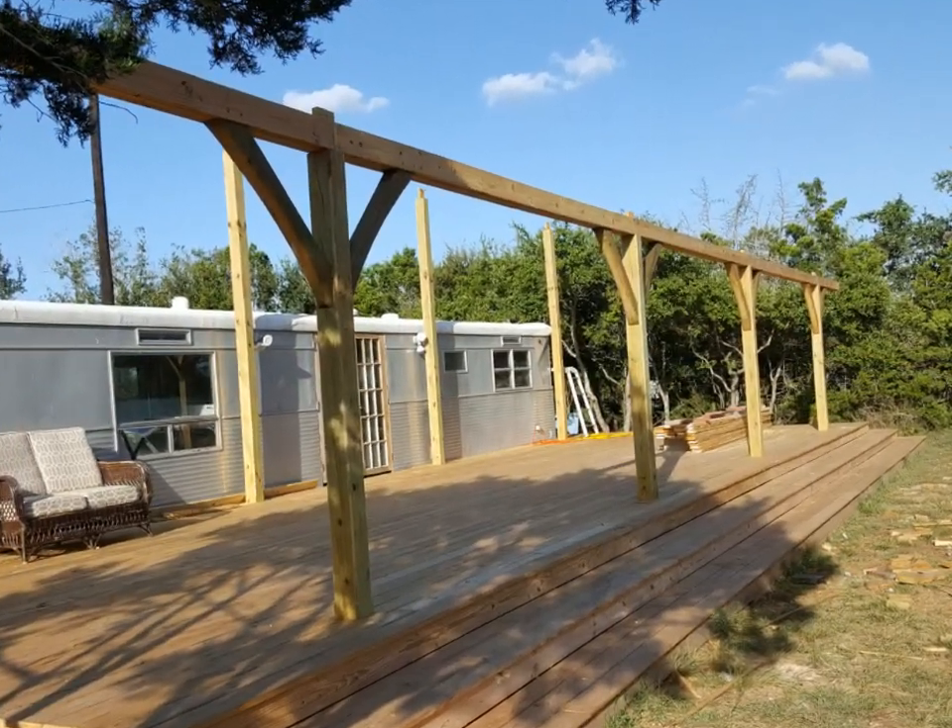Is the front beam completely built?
Yes.